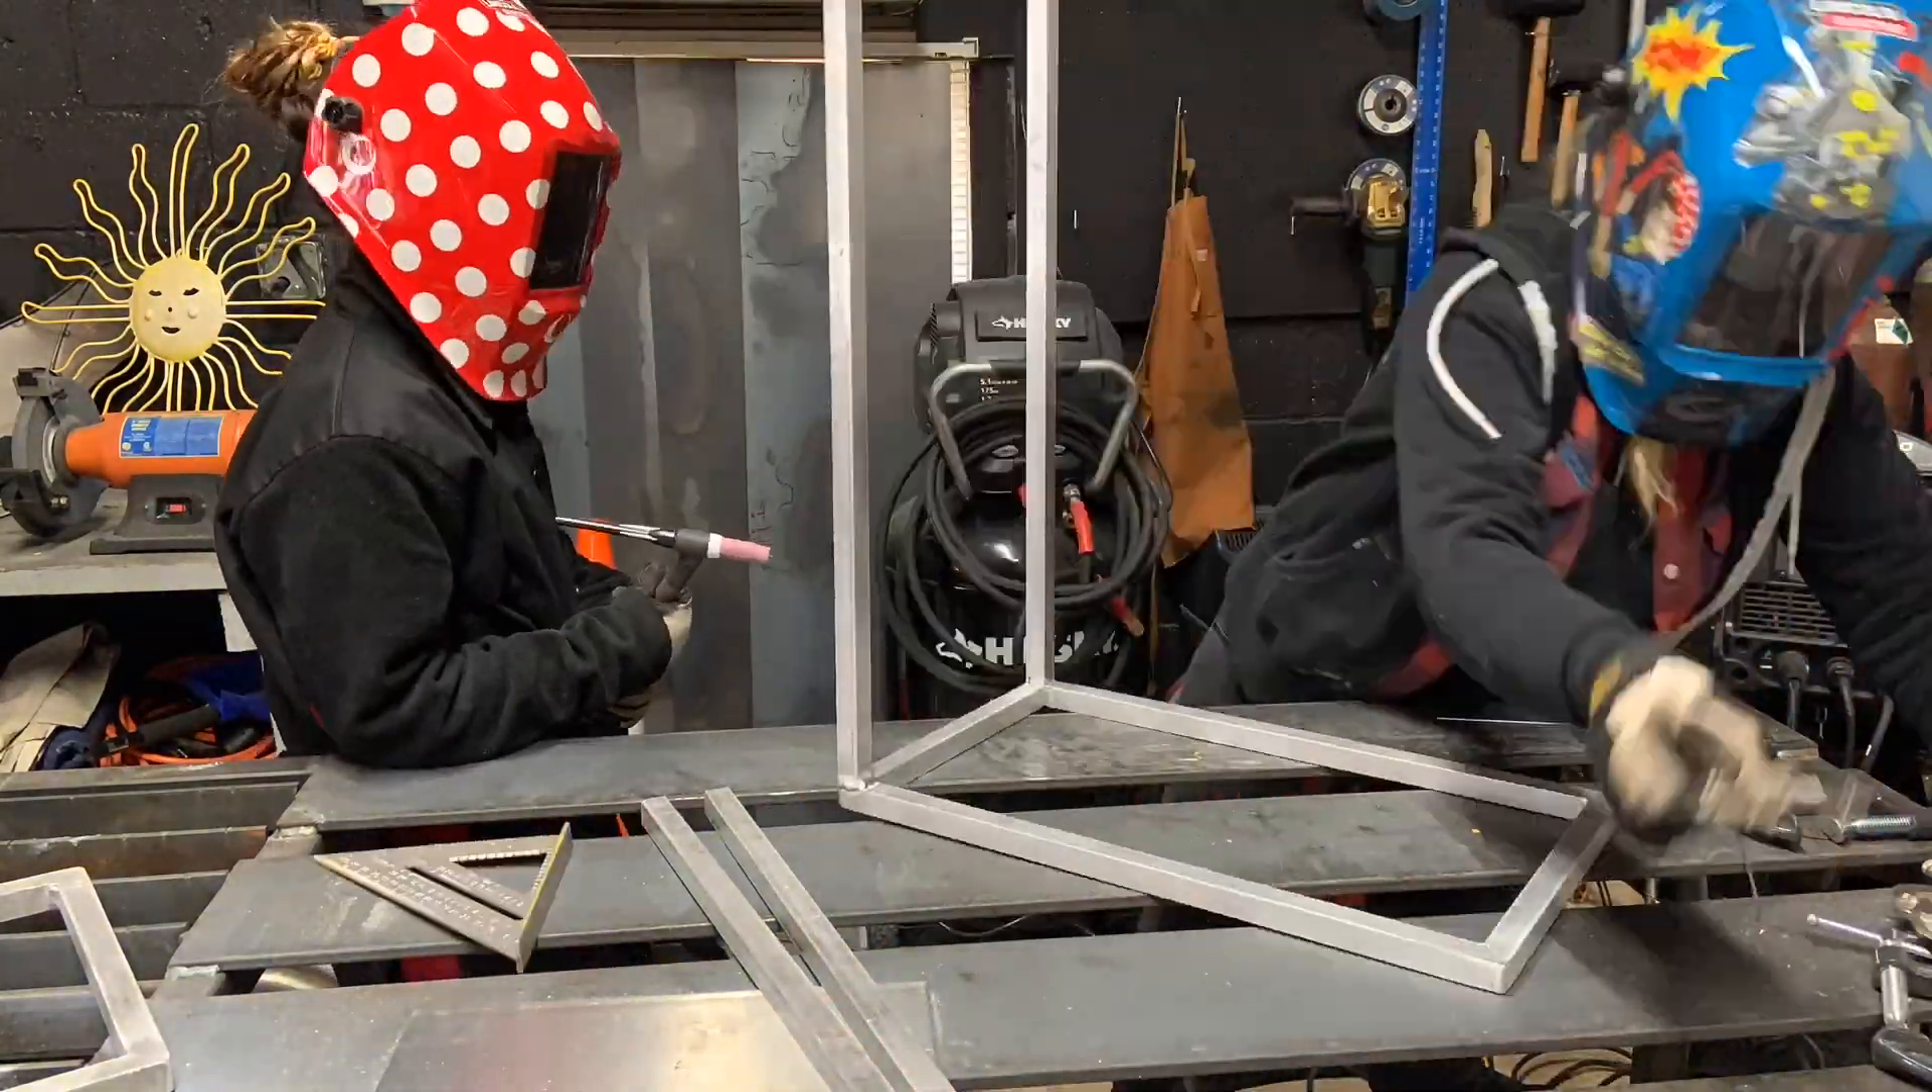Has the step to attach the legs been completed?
No.